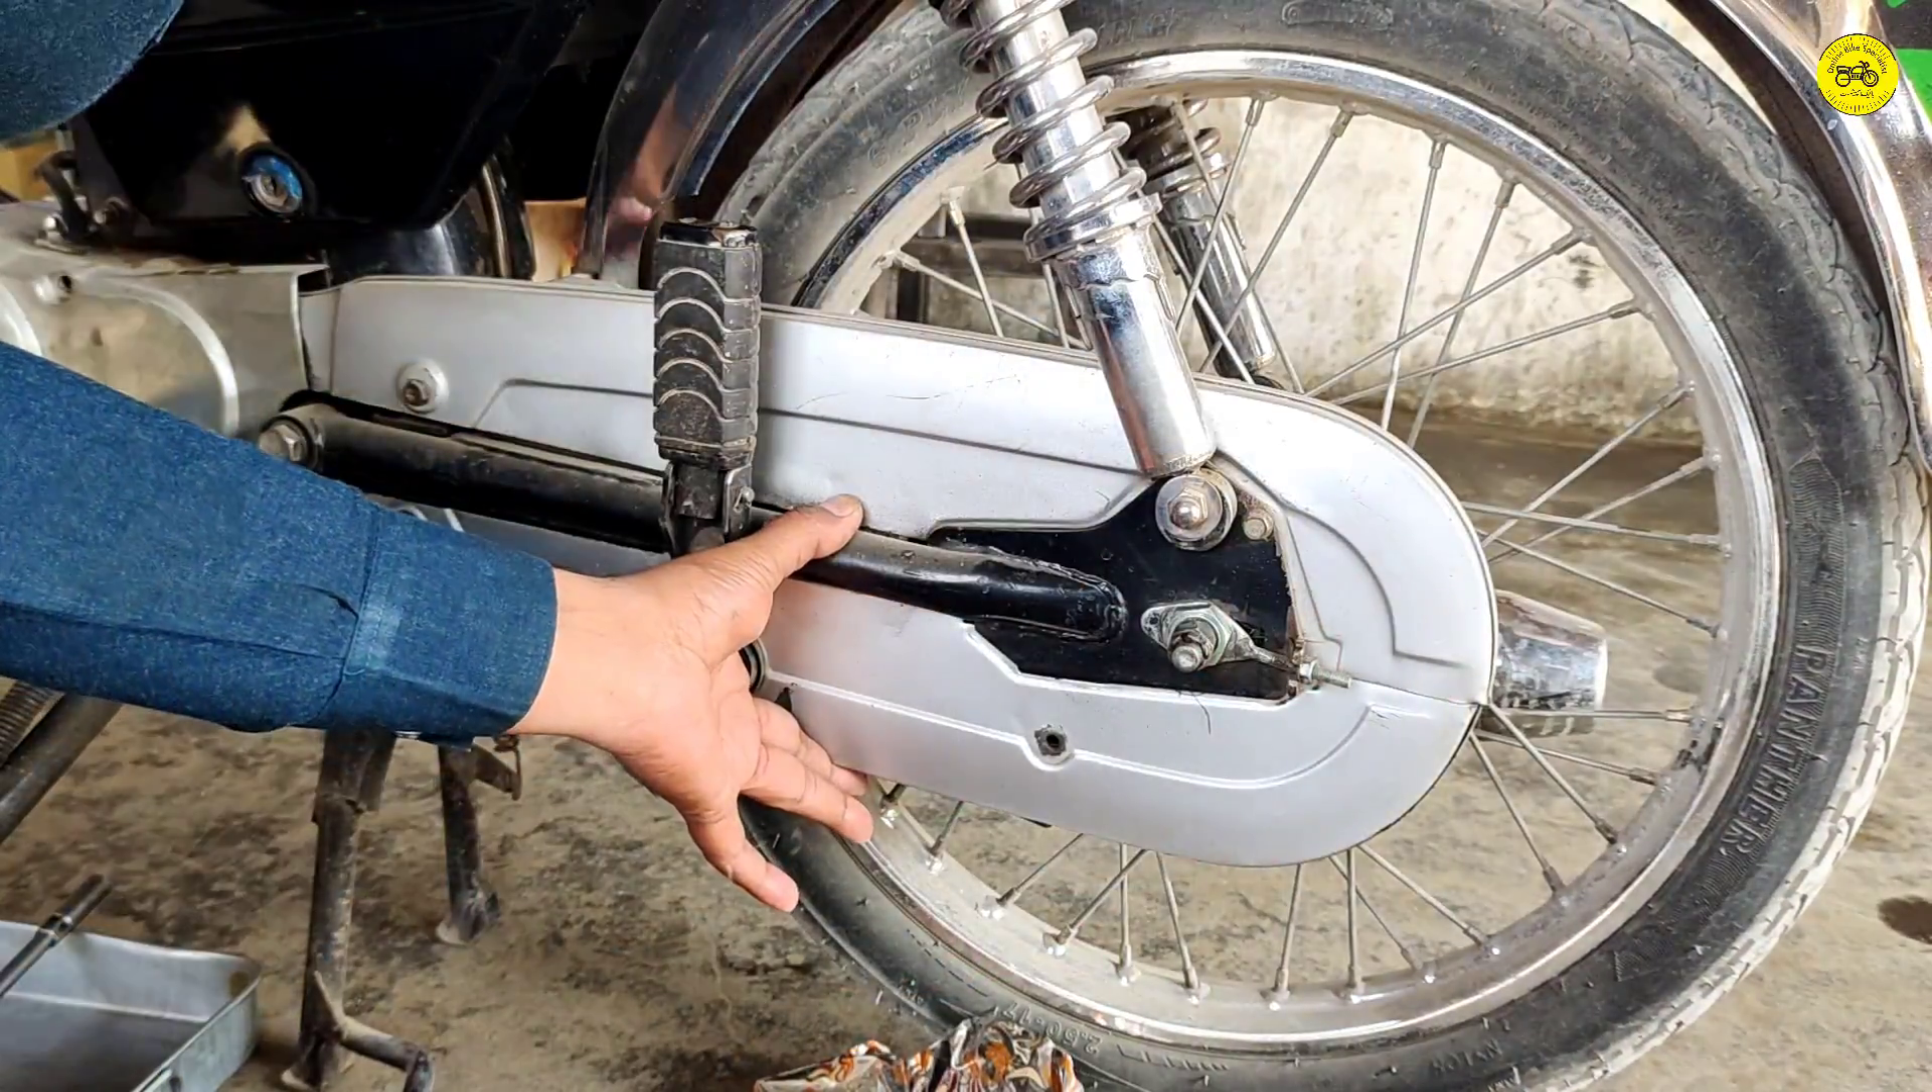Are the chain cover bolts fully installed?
No.